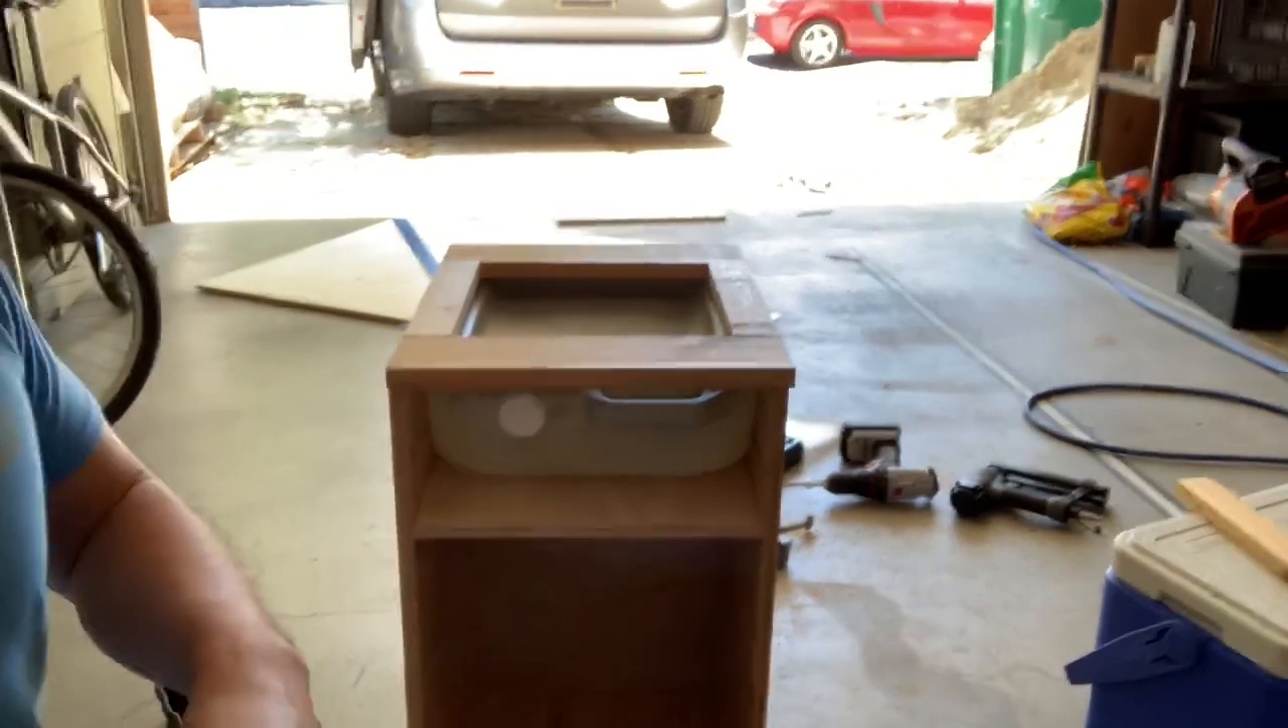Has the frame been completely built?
Yes.